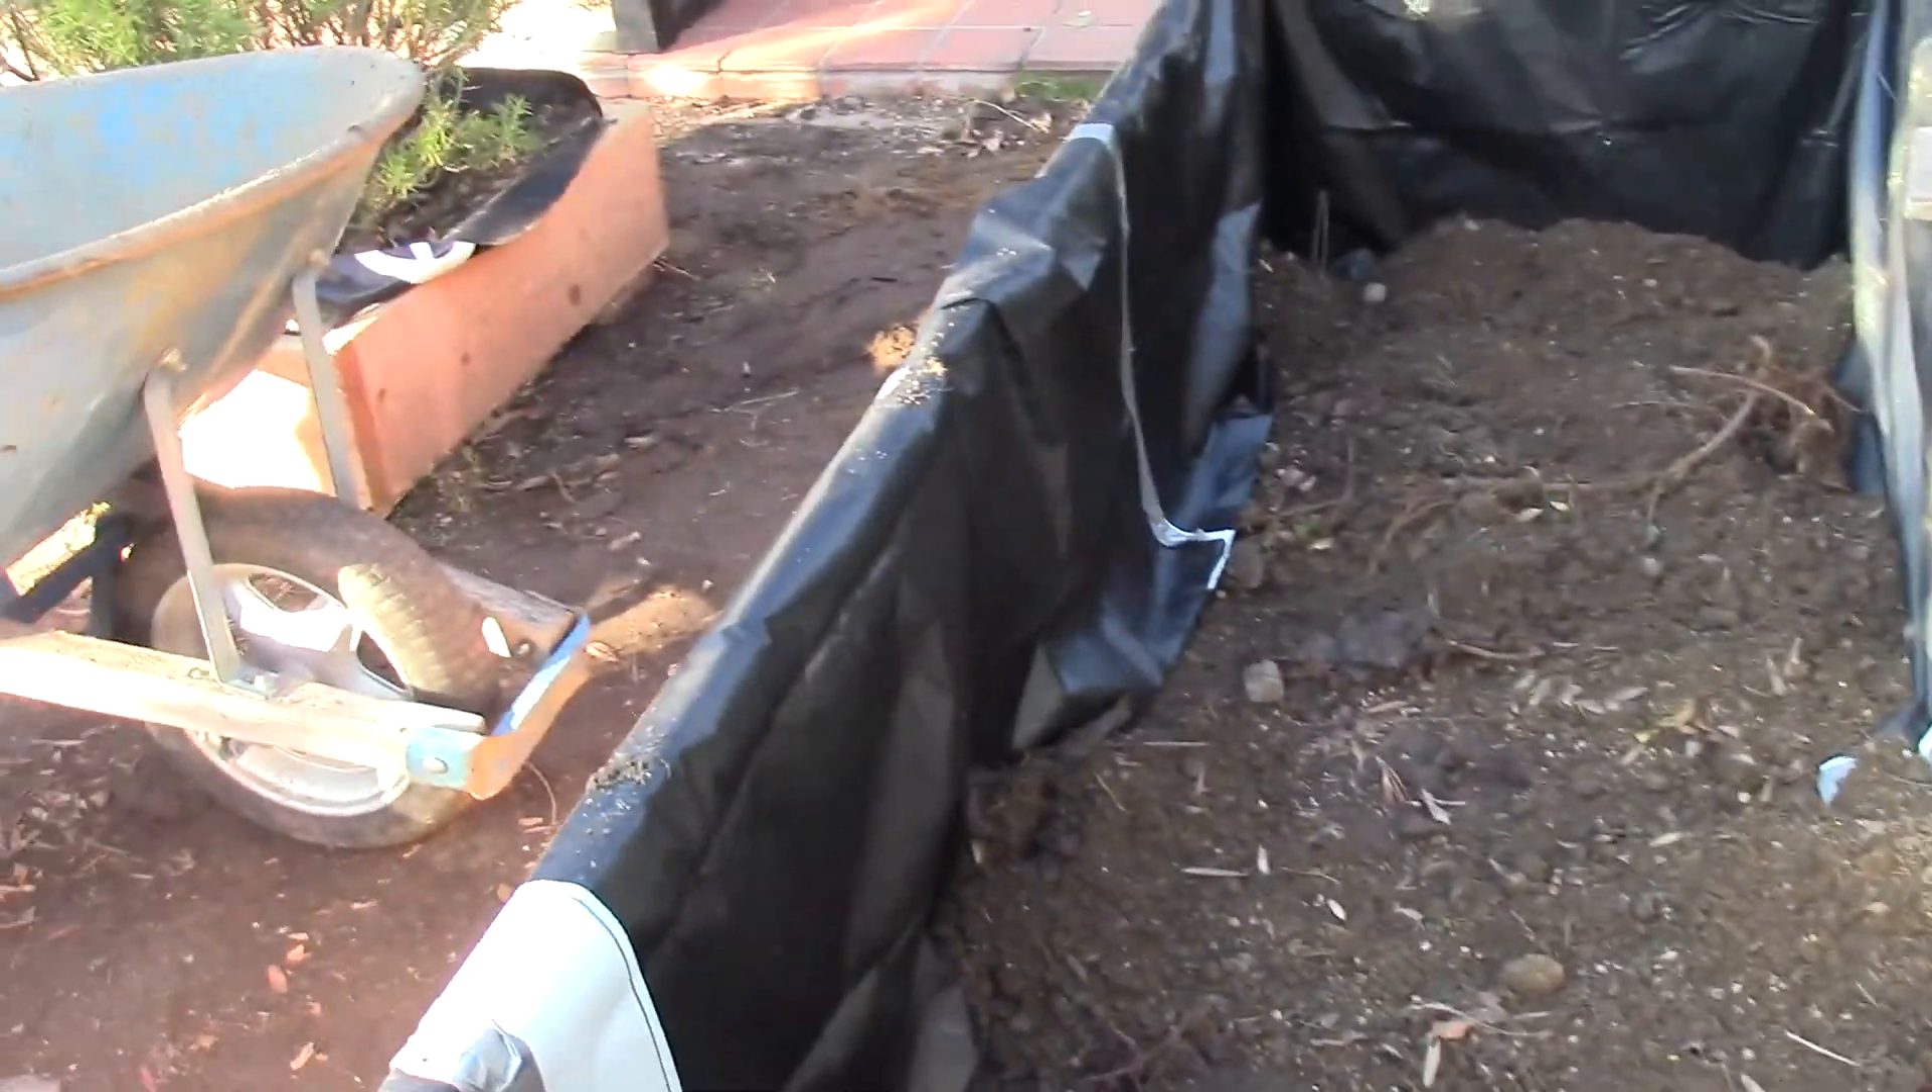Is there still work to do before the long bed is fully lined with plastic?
No.